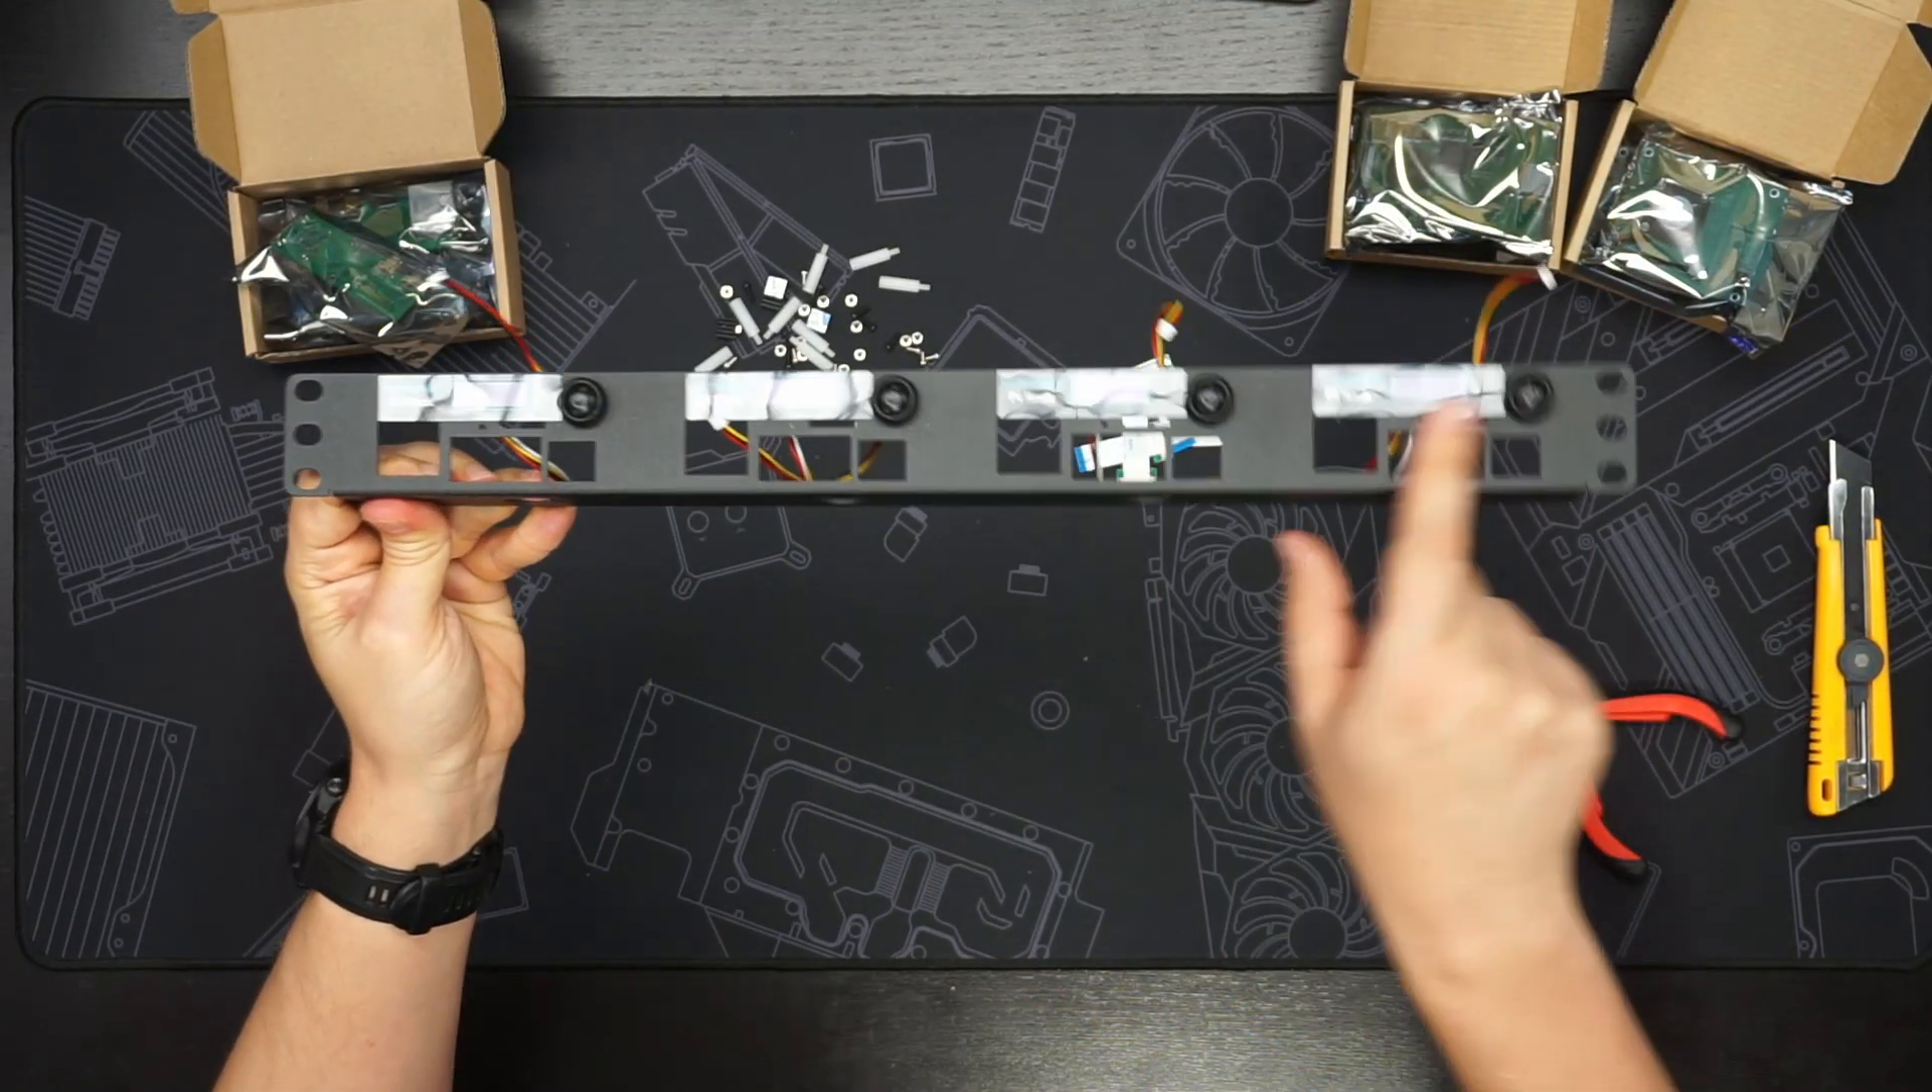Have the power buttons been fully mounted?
Yes.